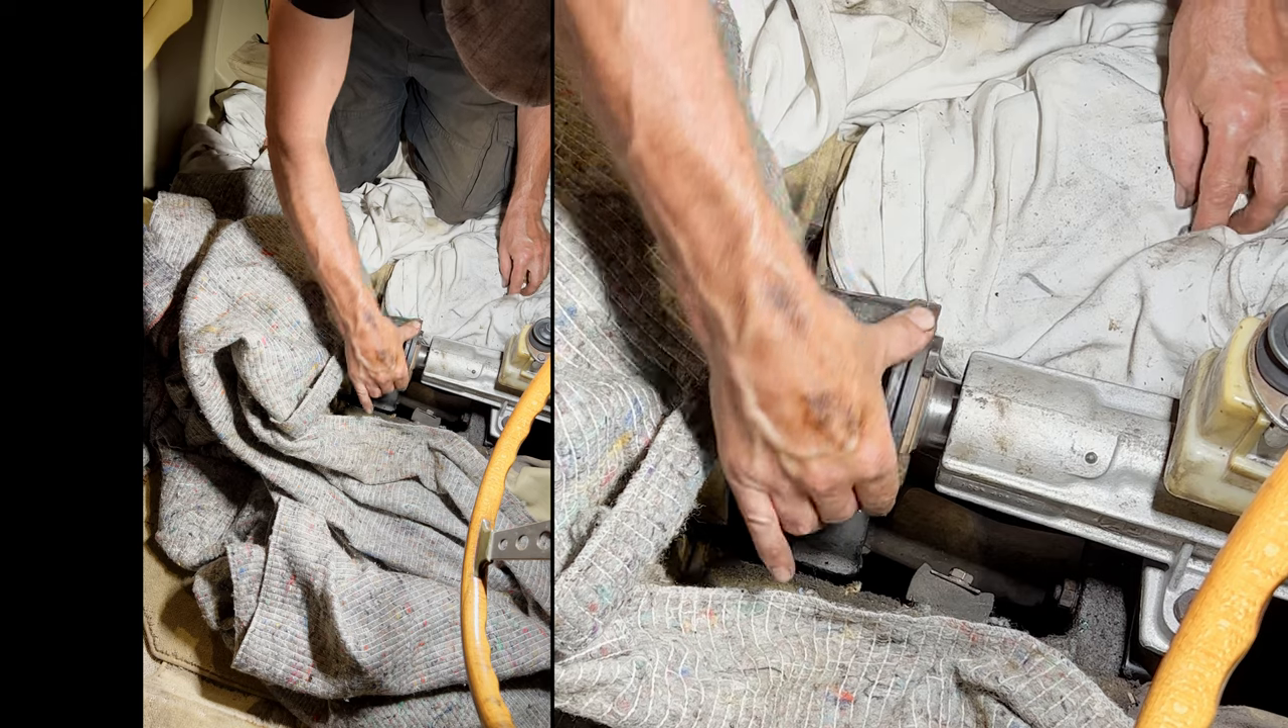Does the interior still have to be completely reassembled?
Yes.